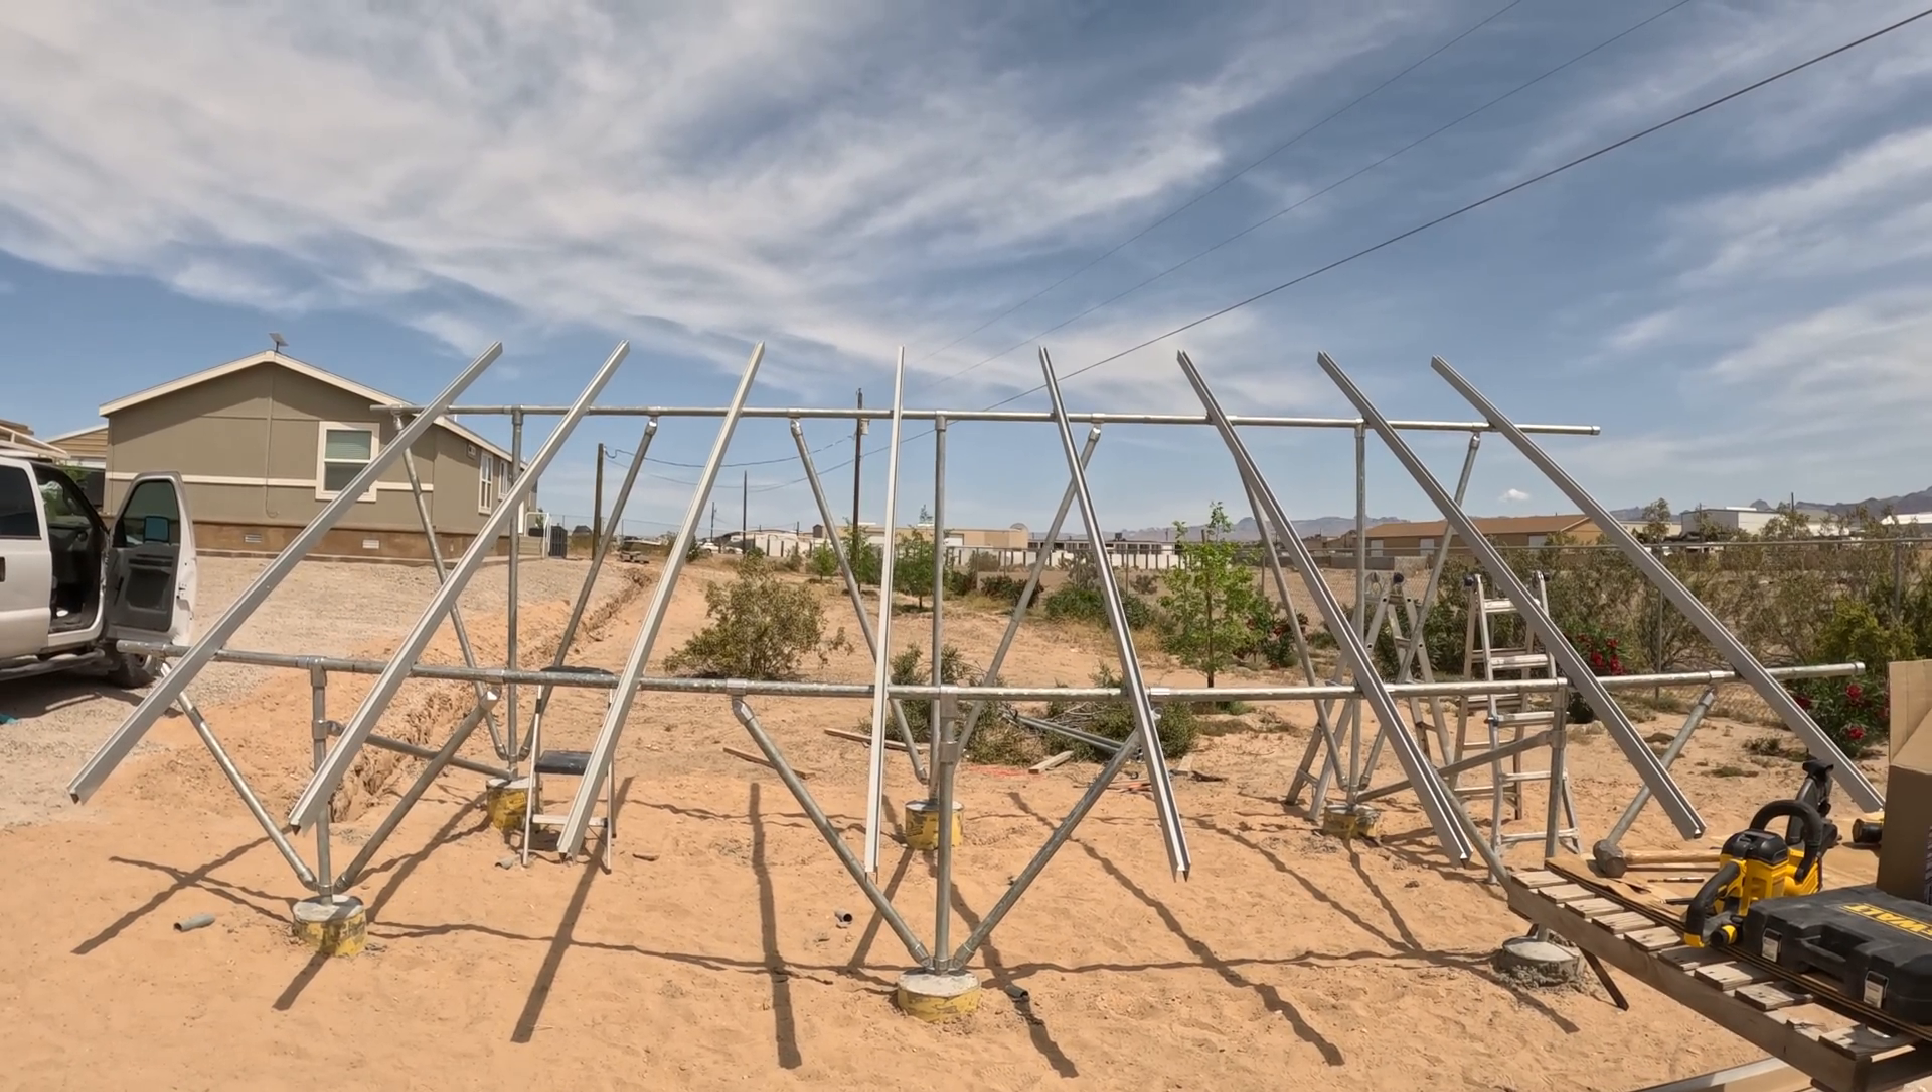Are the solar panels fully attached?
No.